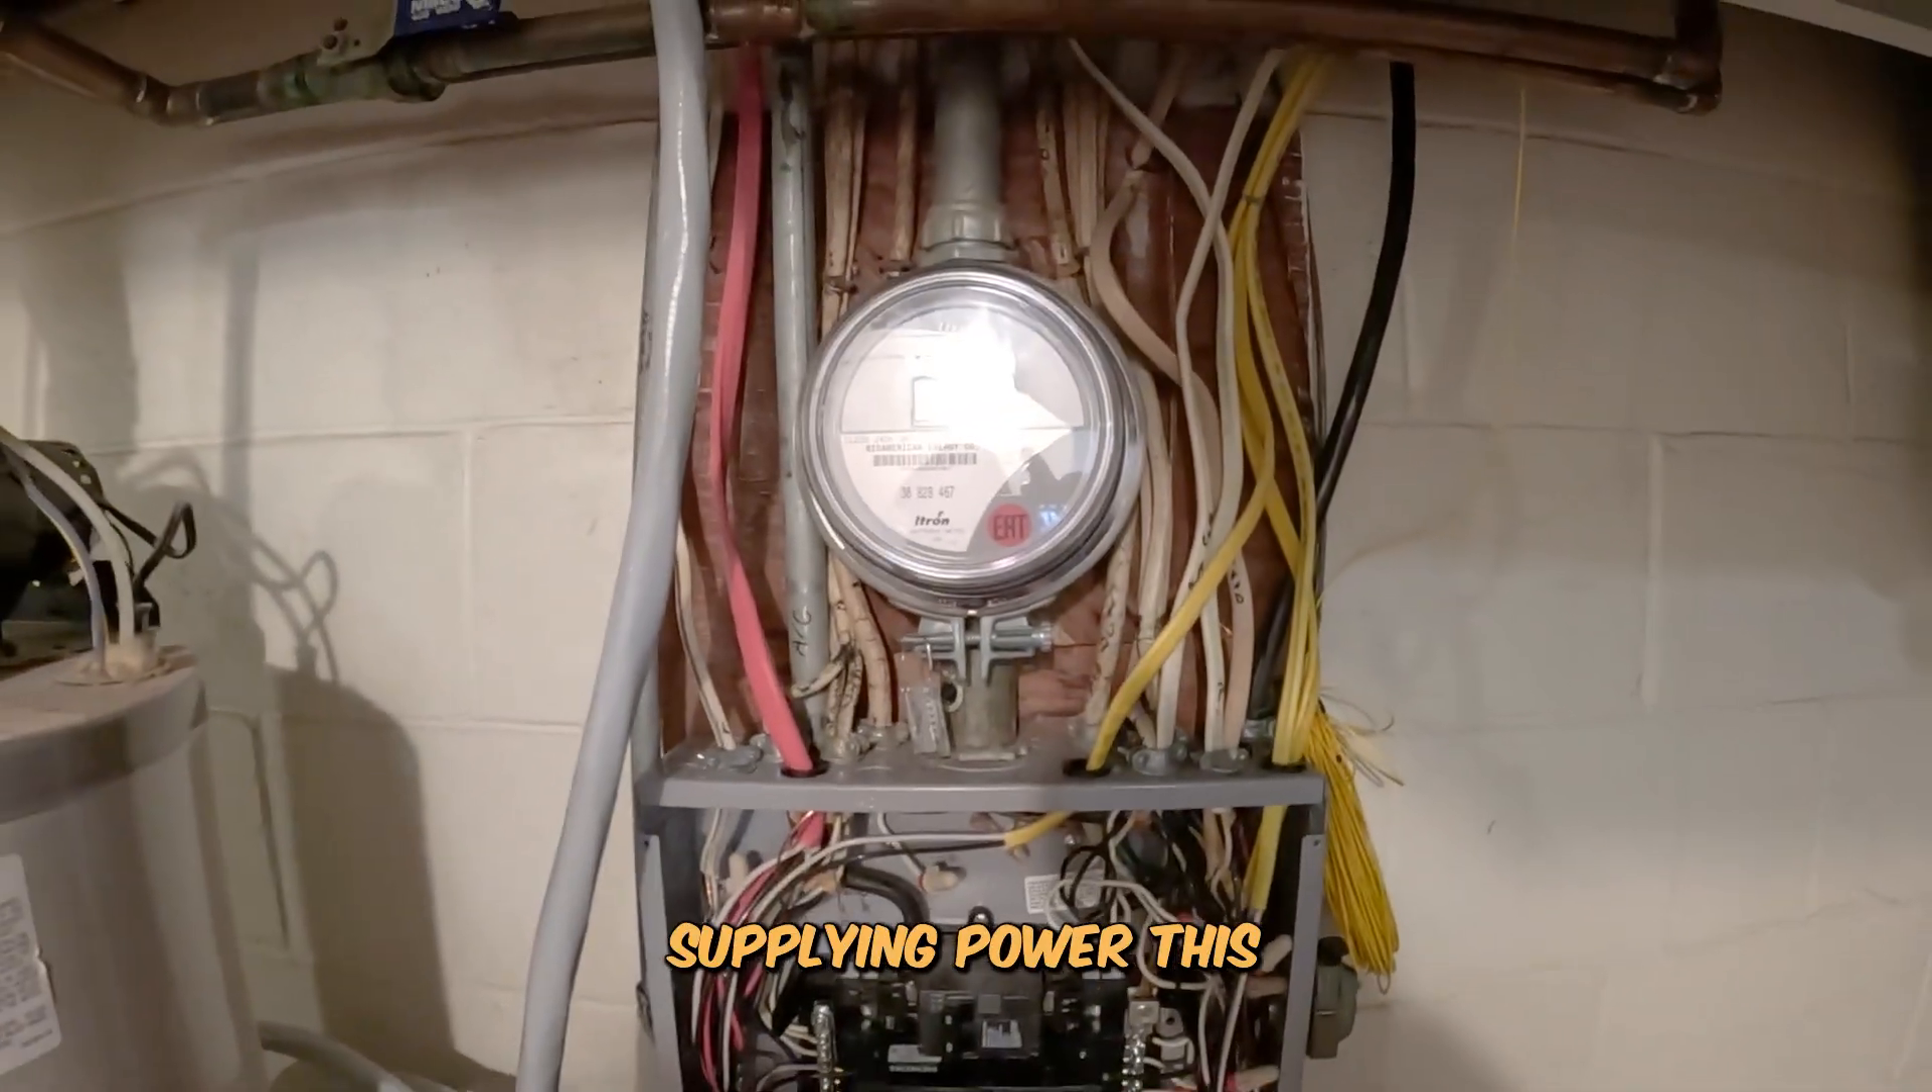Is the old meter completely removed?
No.